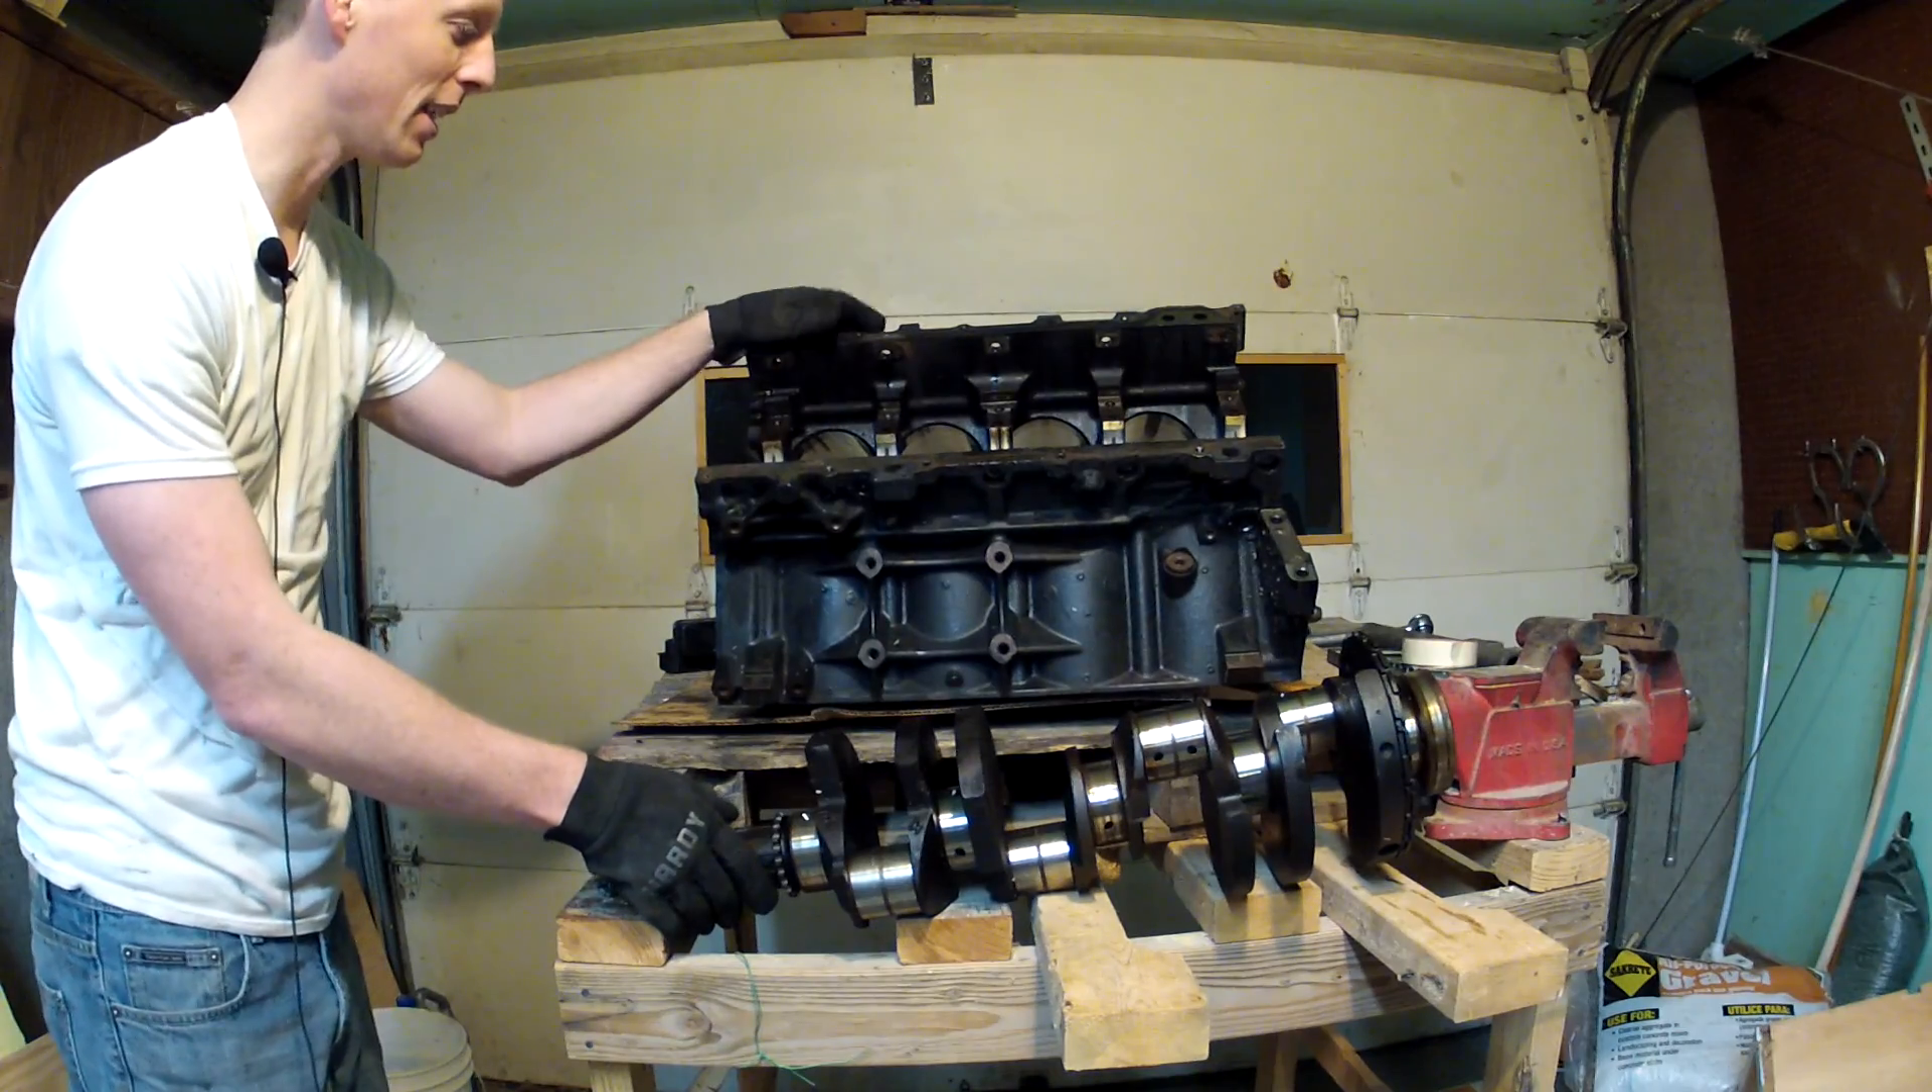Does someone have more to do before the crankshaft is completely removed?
No.